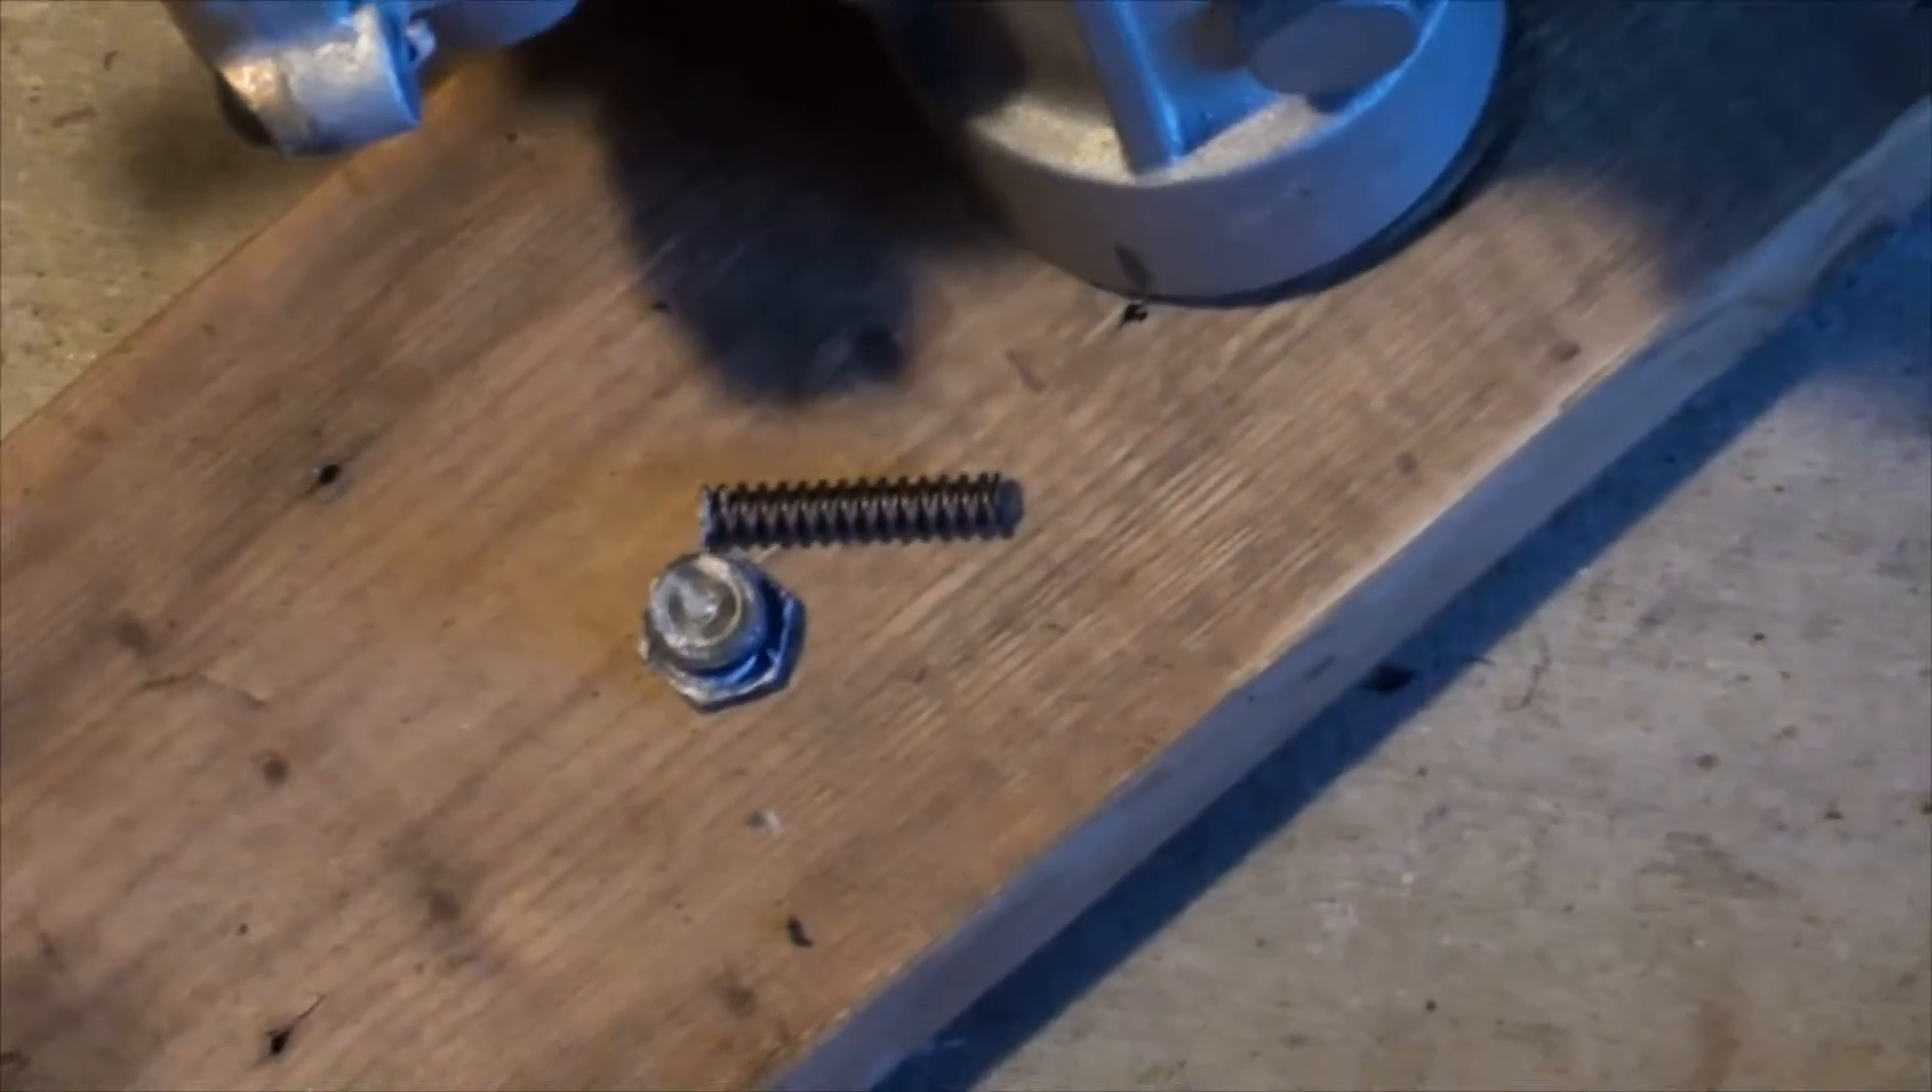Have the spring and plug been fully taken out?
Yes.